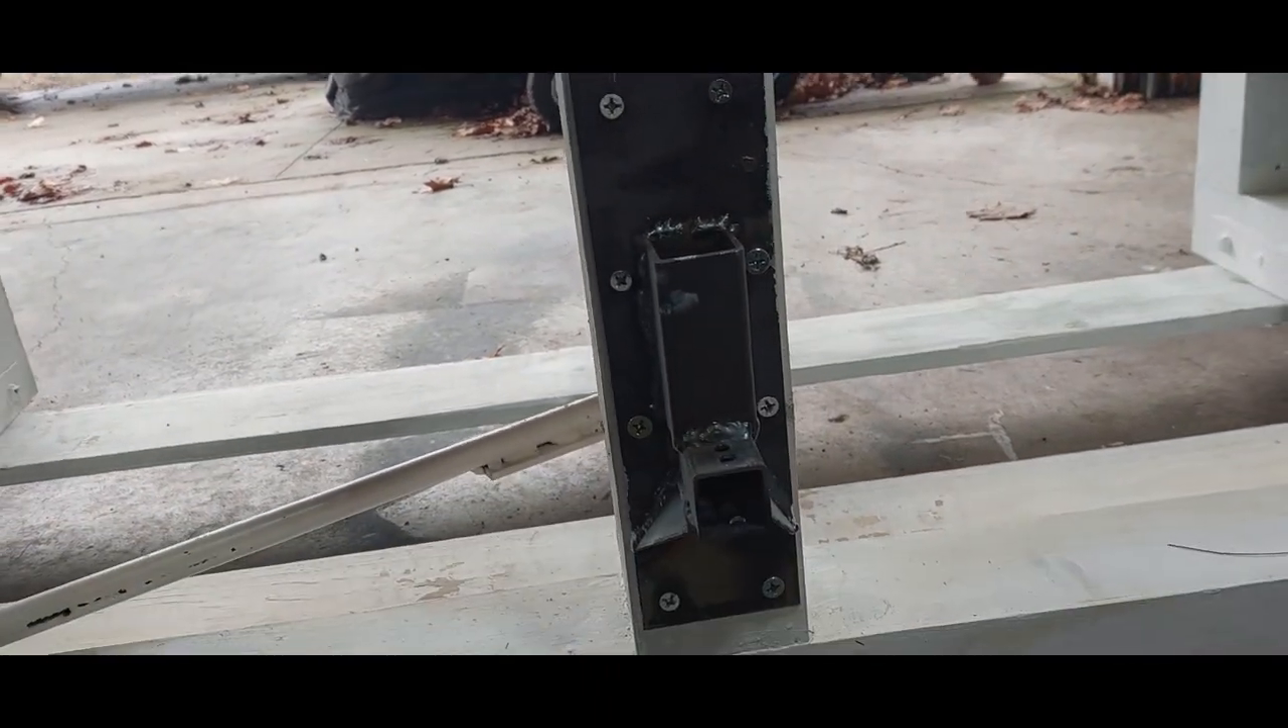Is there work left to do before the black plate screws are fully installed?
No.